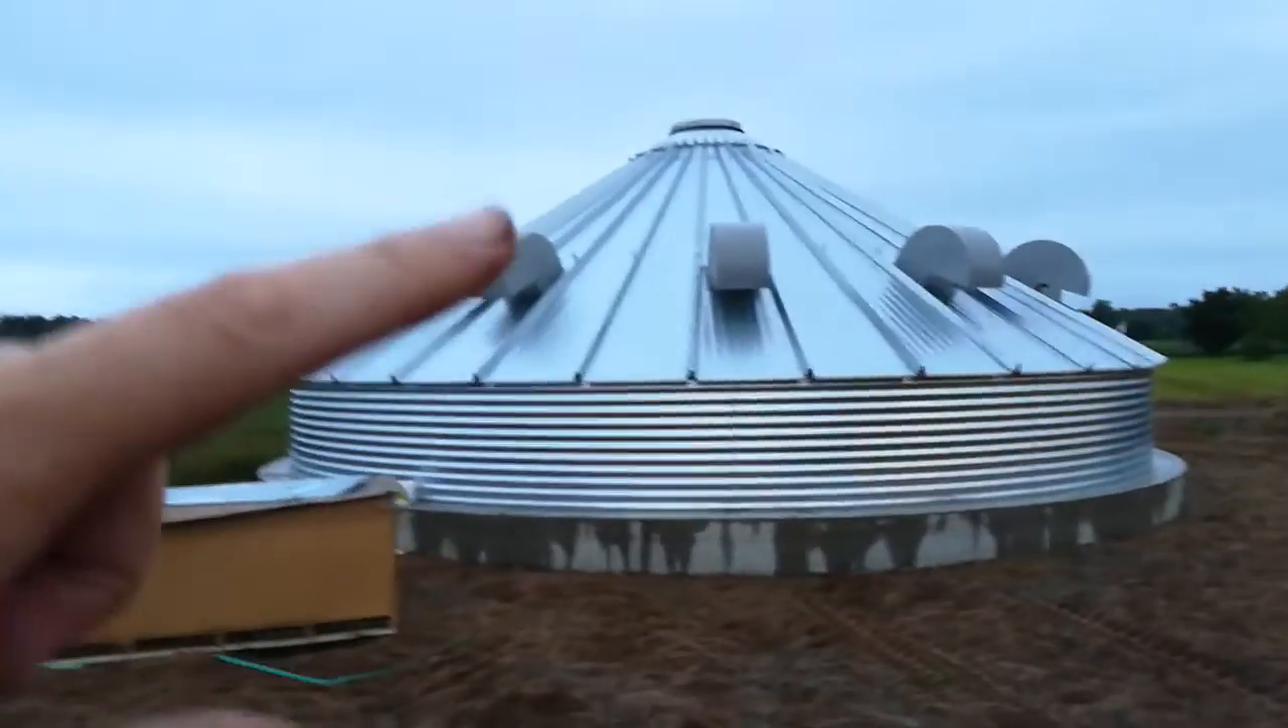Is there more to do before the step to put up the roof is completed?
No.